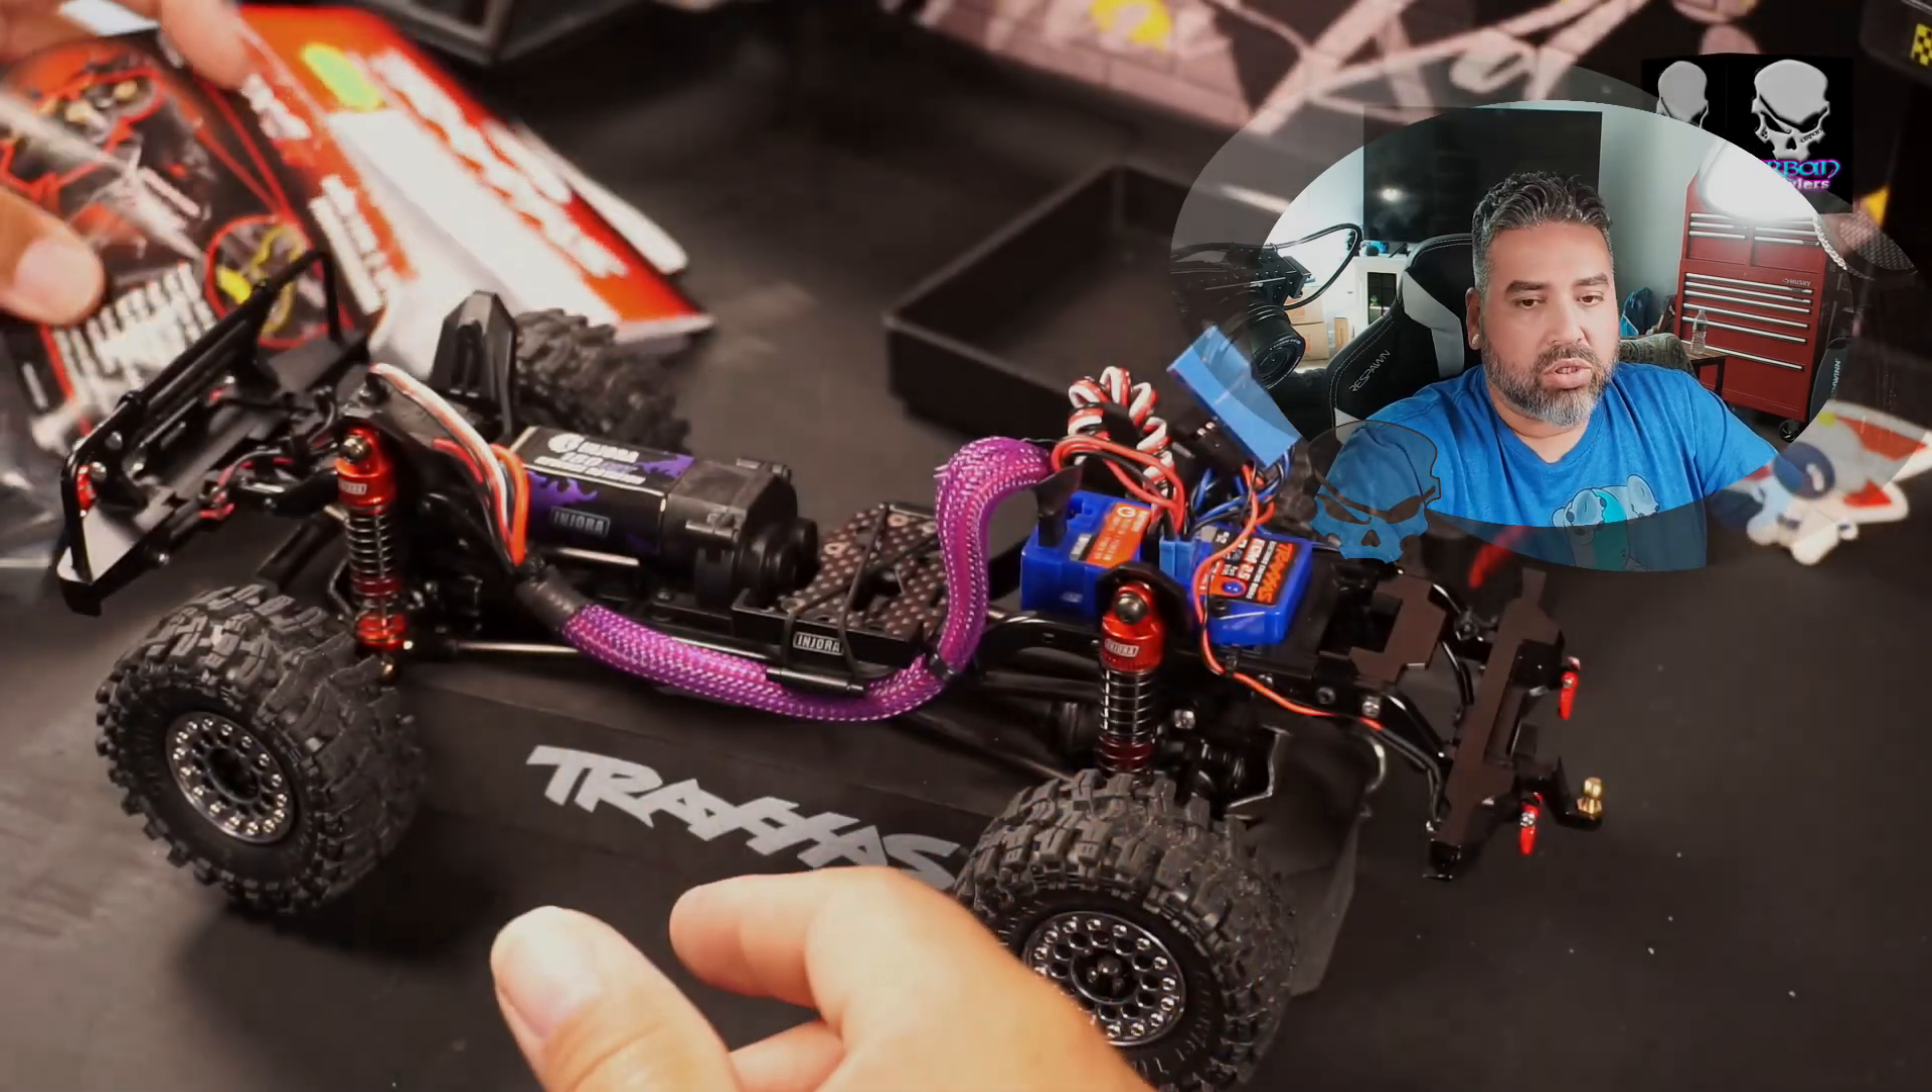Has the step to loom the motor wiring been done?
Yes.